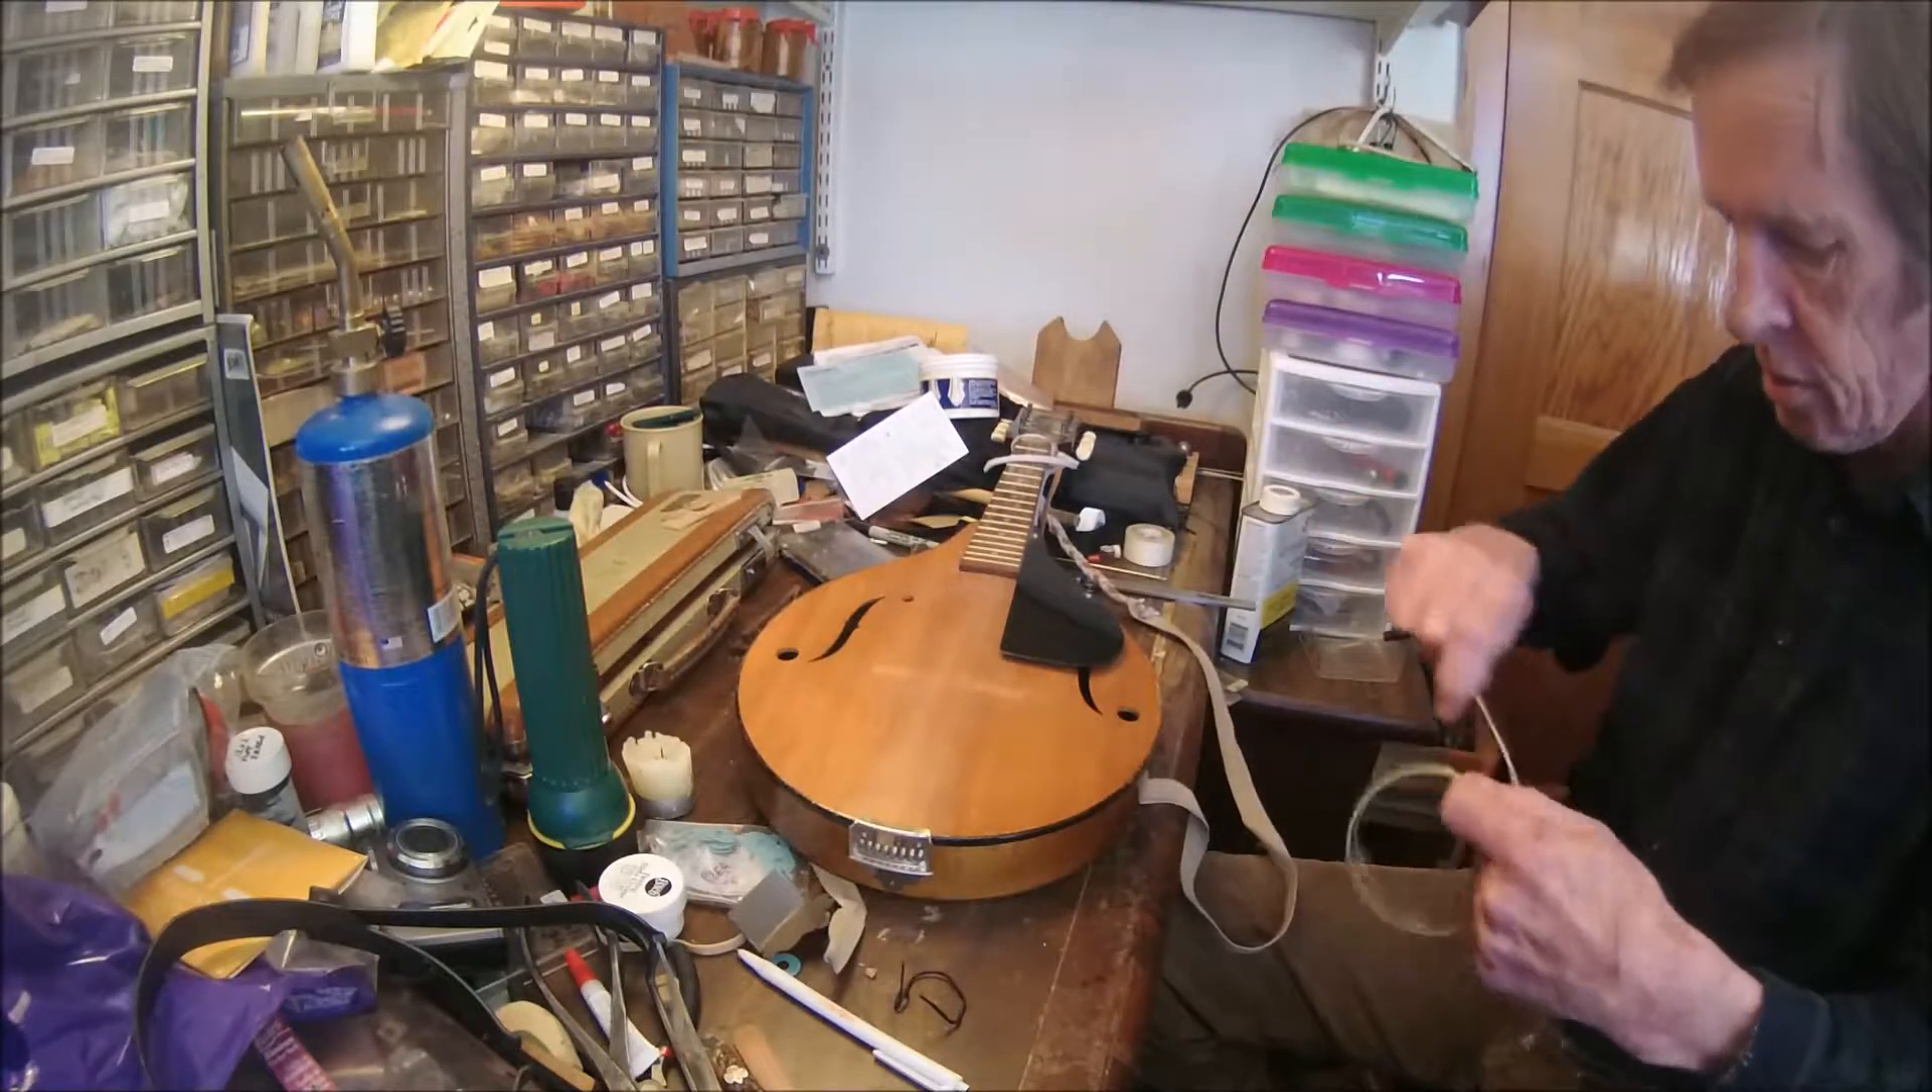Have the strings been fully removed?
Yes.